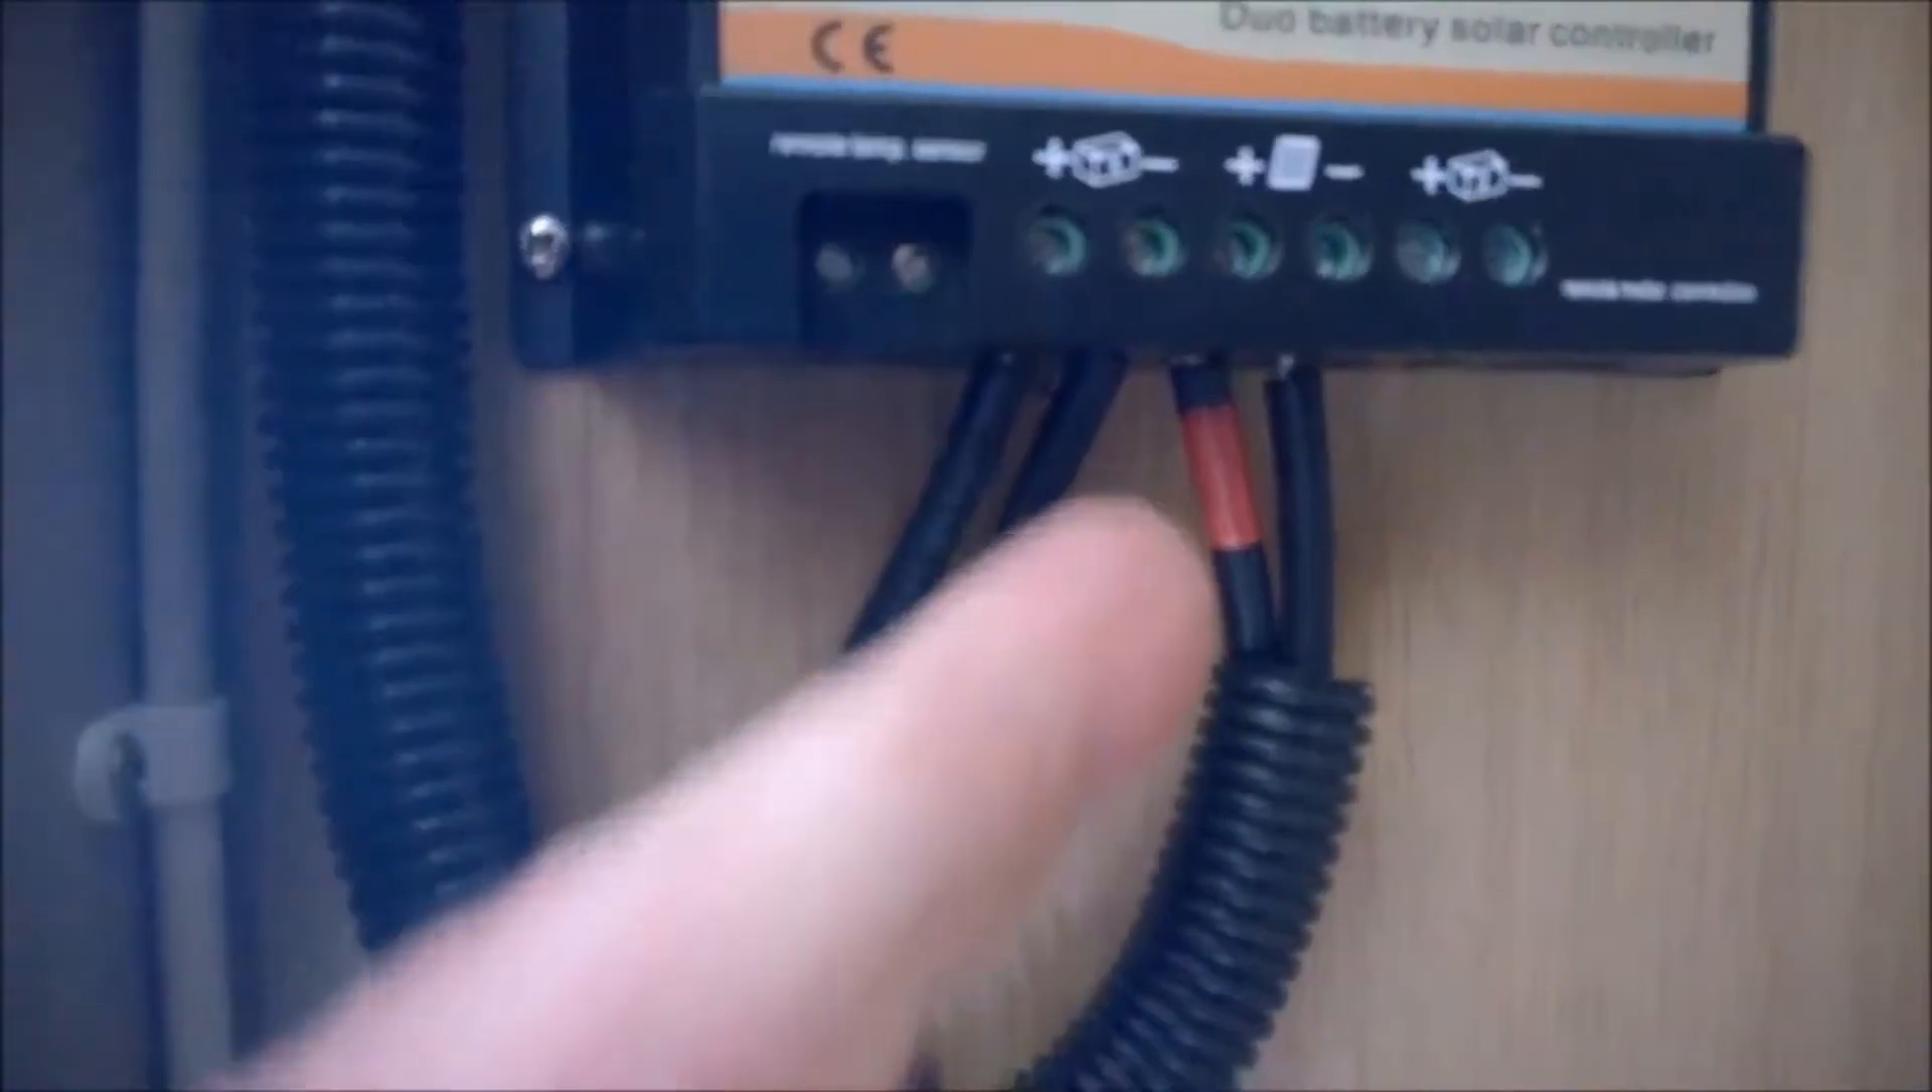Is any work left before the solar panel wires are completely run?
No.